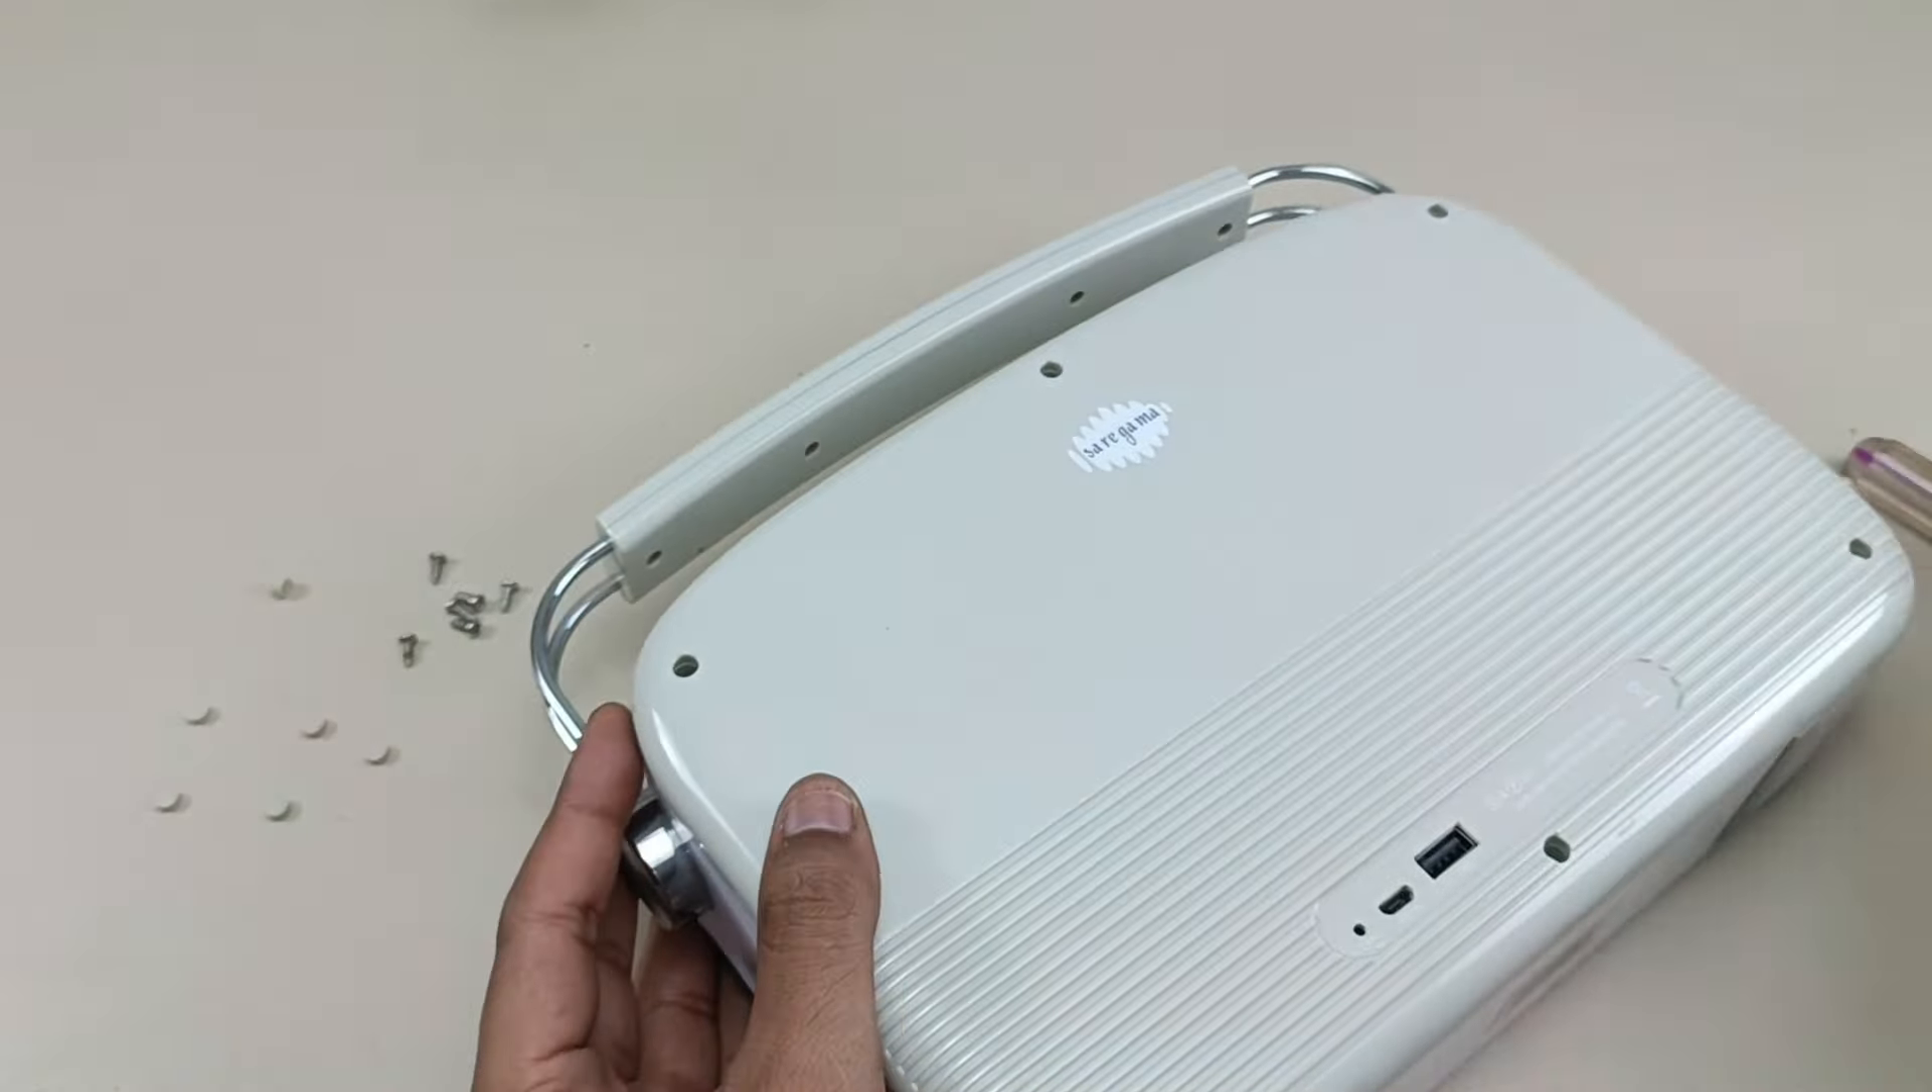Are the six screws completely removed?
Yes.